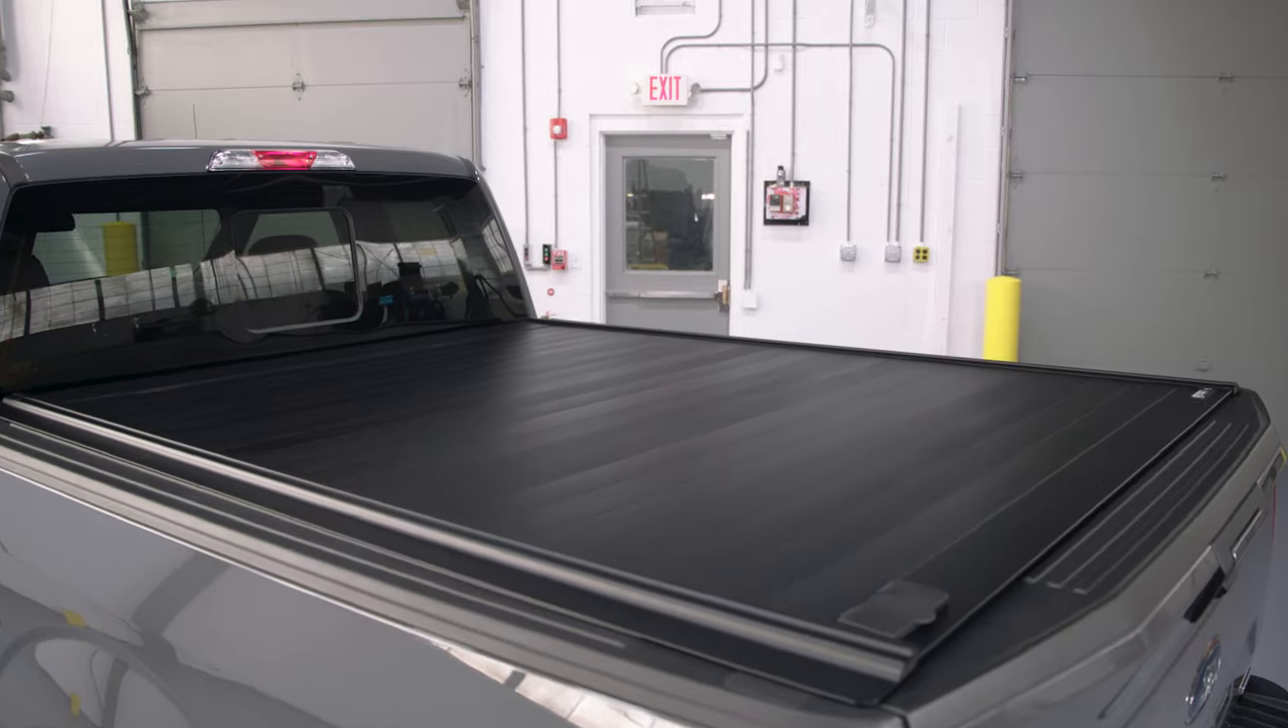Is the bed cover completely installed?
Yes.